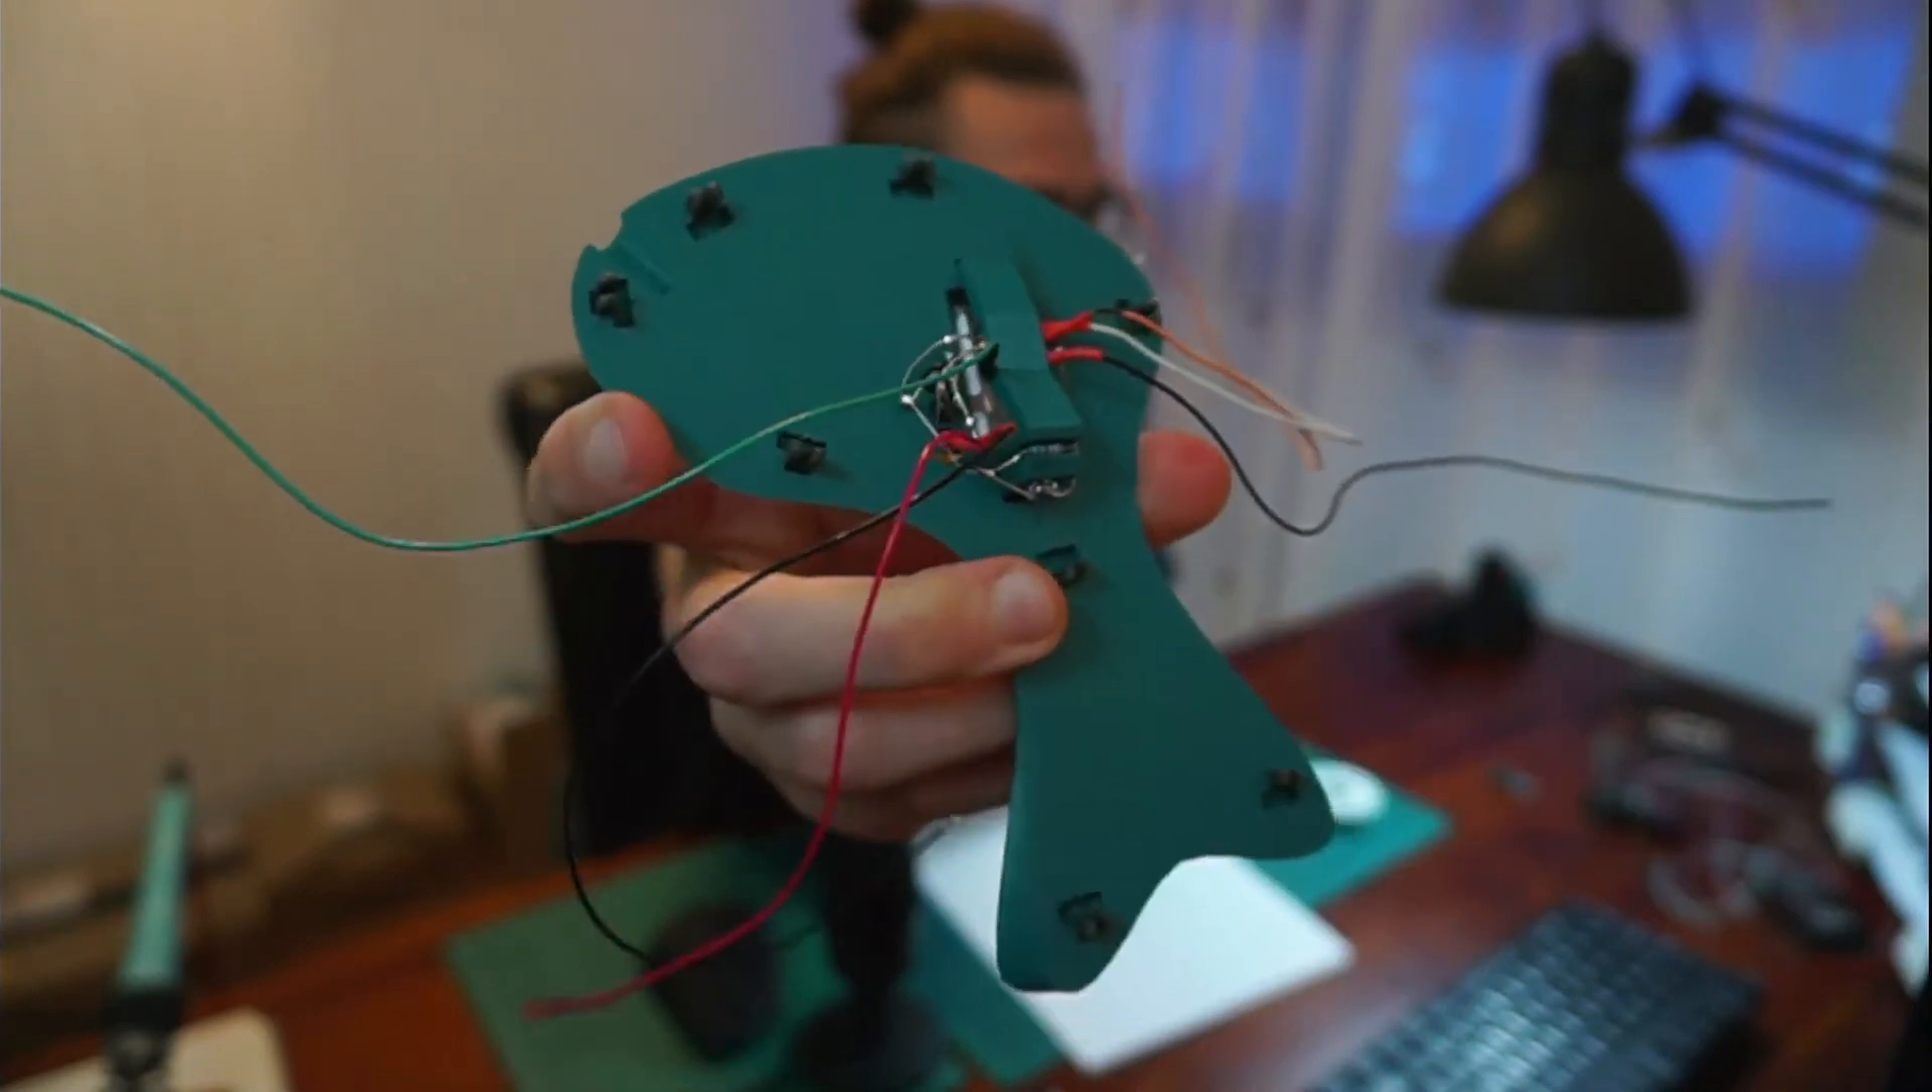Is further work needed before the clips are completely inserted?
No.